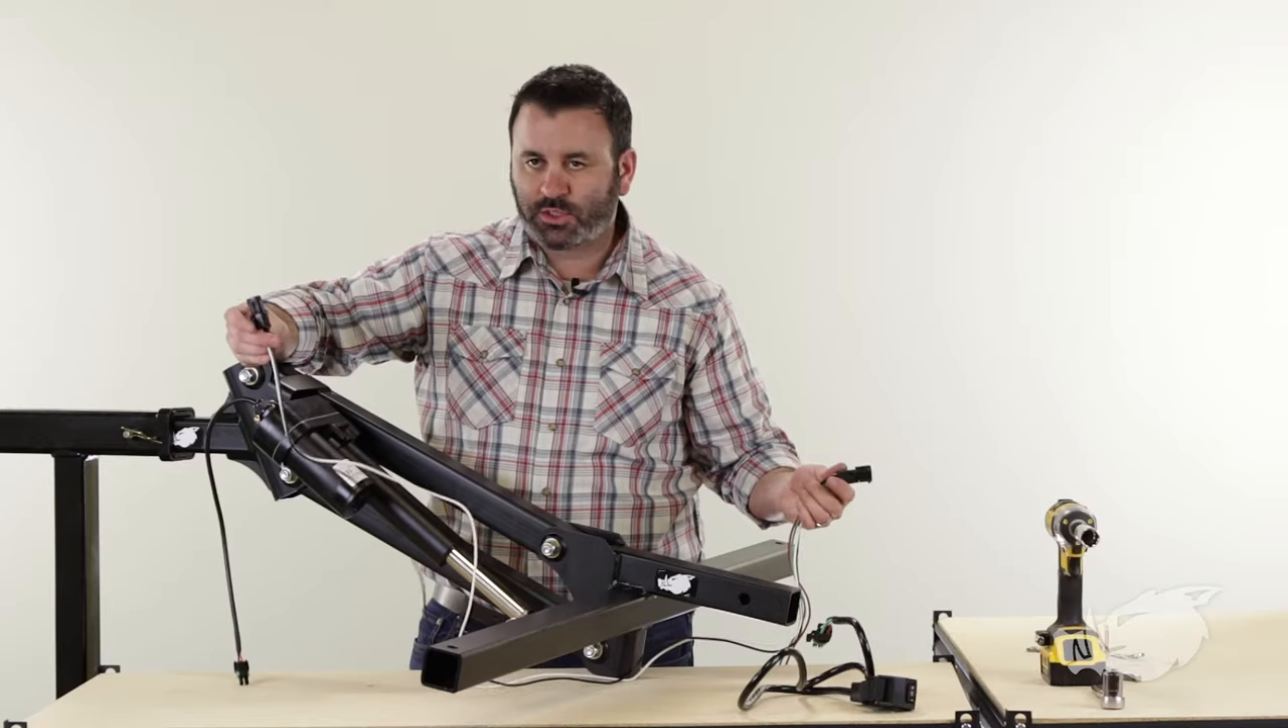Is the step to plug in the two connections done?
No.